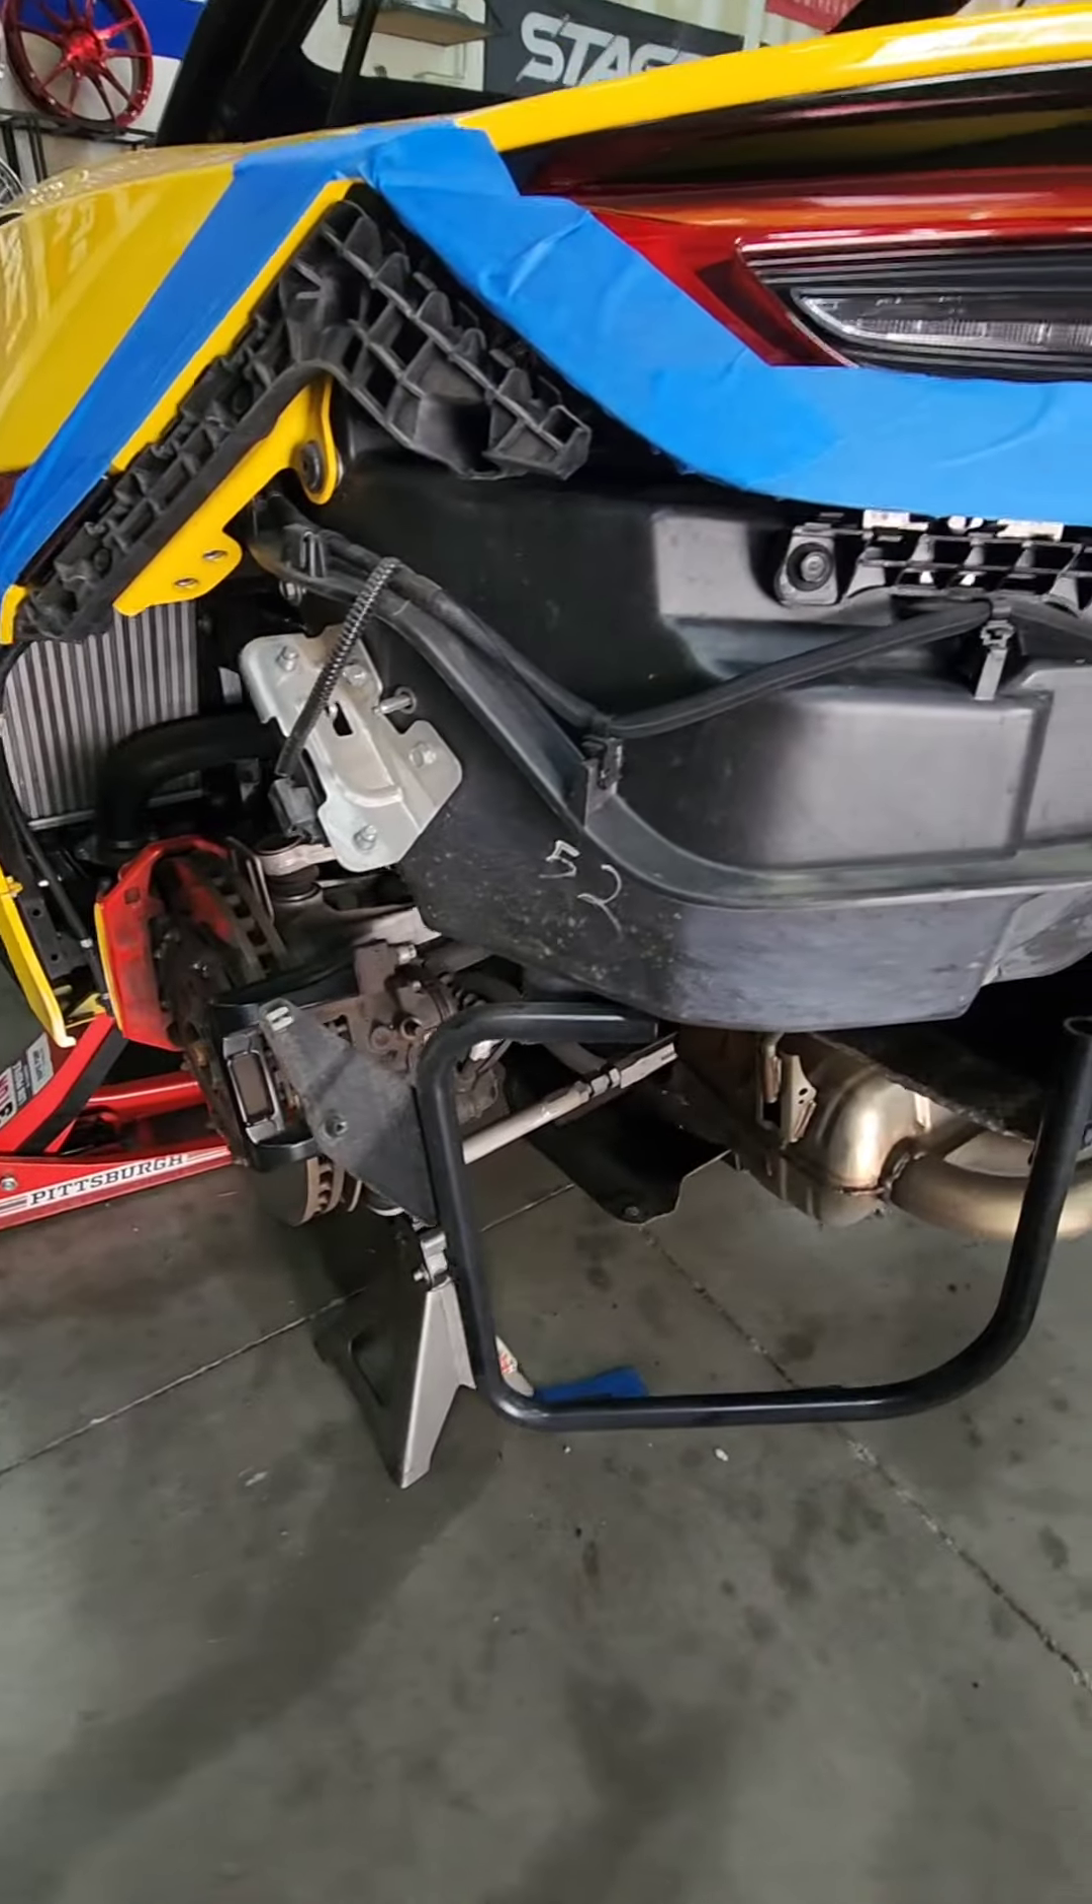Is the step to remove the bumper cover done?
Yes.